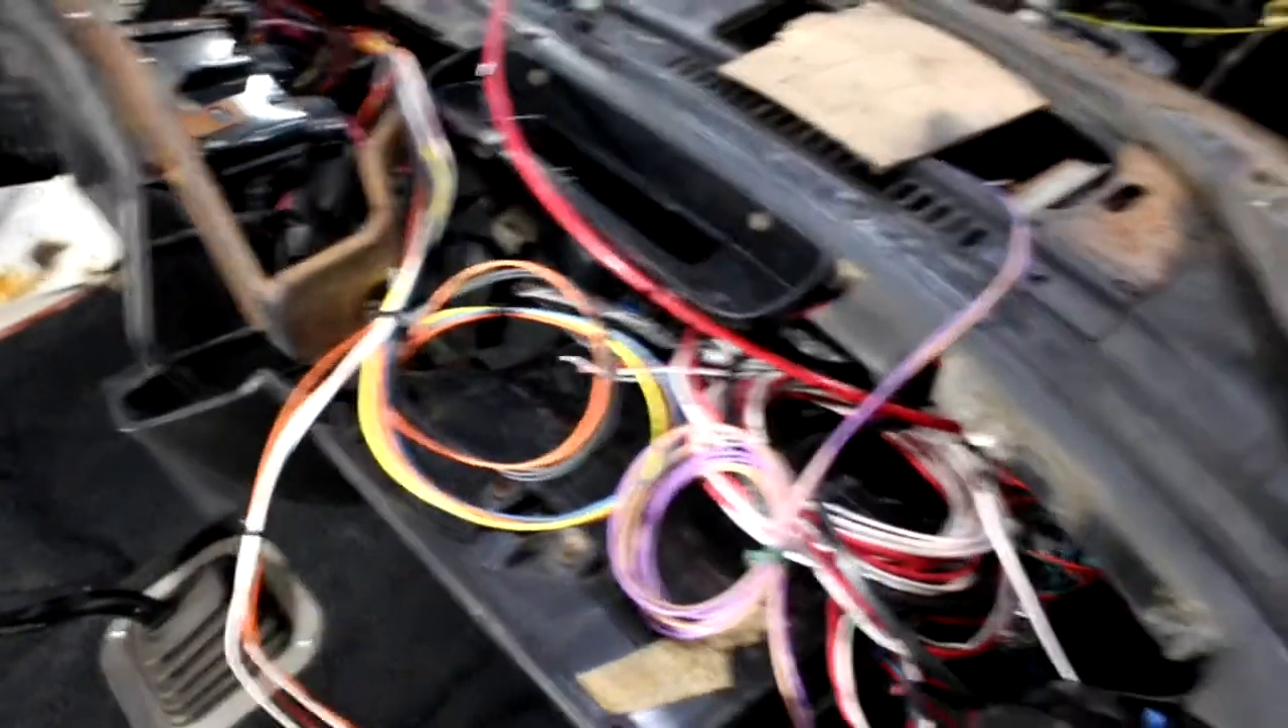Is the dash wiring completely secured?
No.